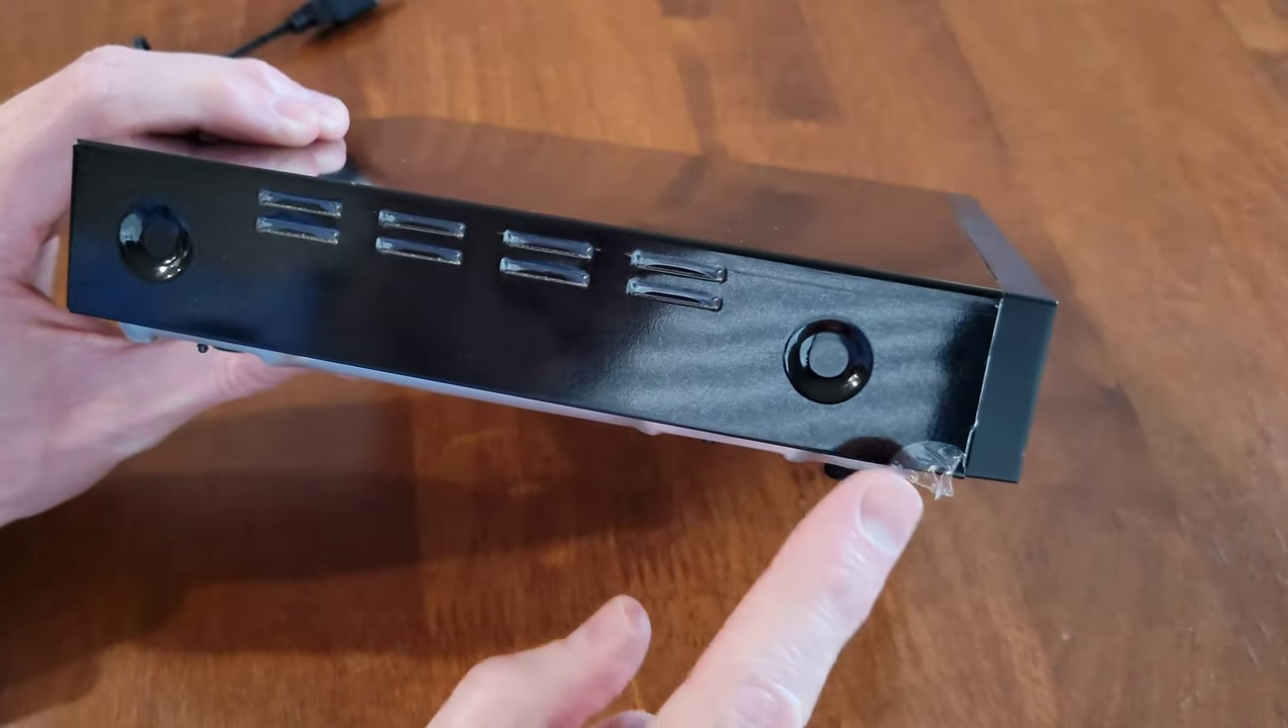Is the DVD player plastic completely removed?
No.